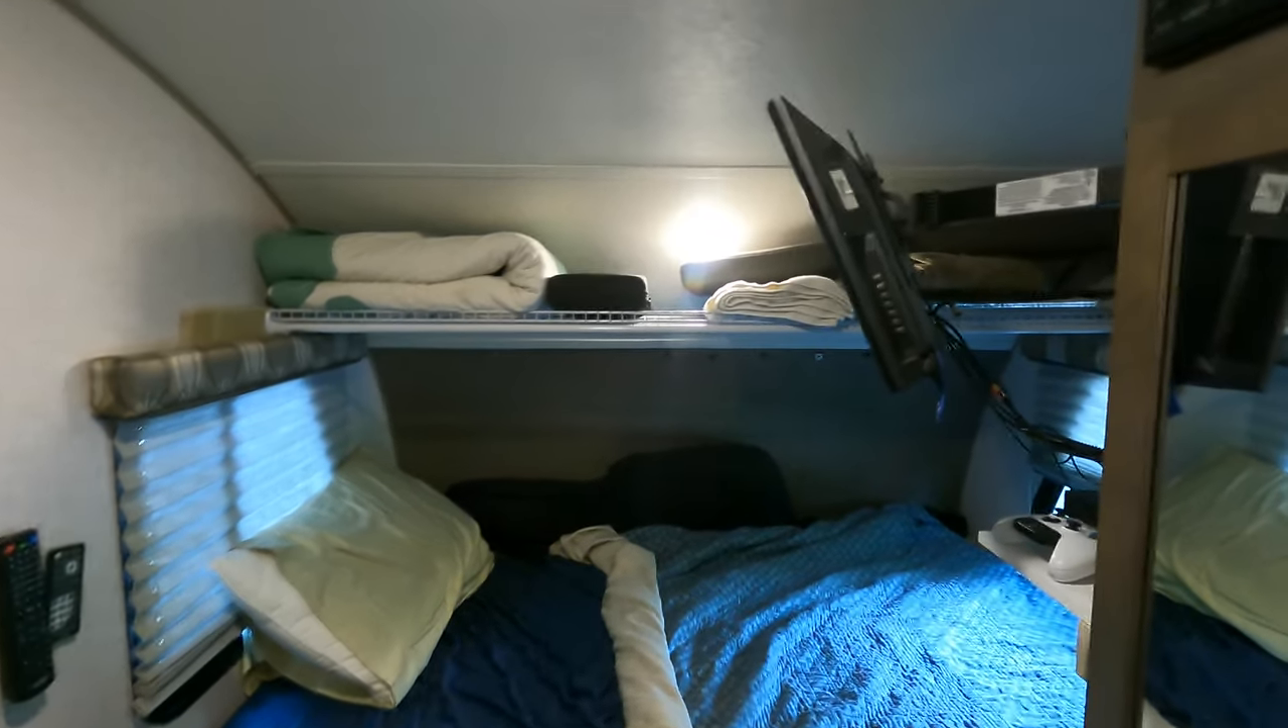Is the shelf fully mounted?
Yes.